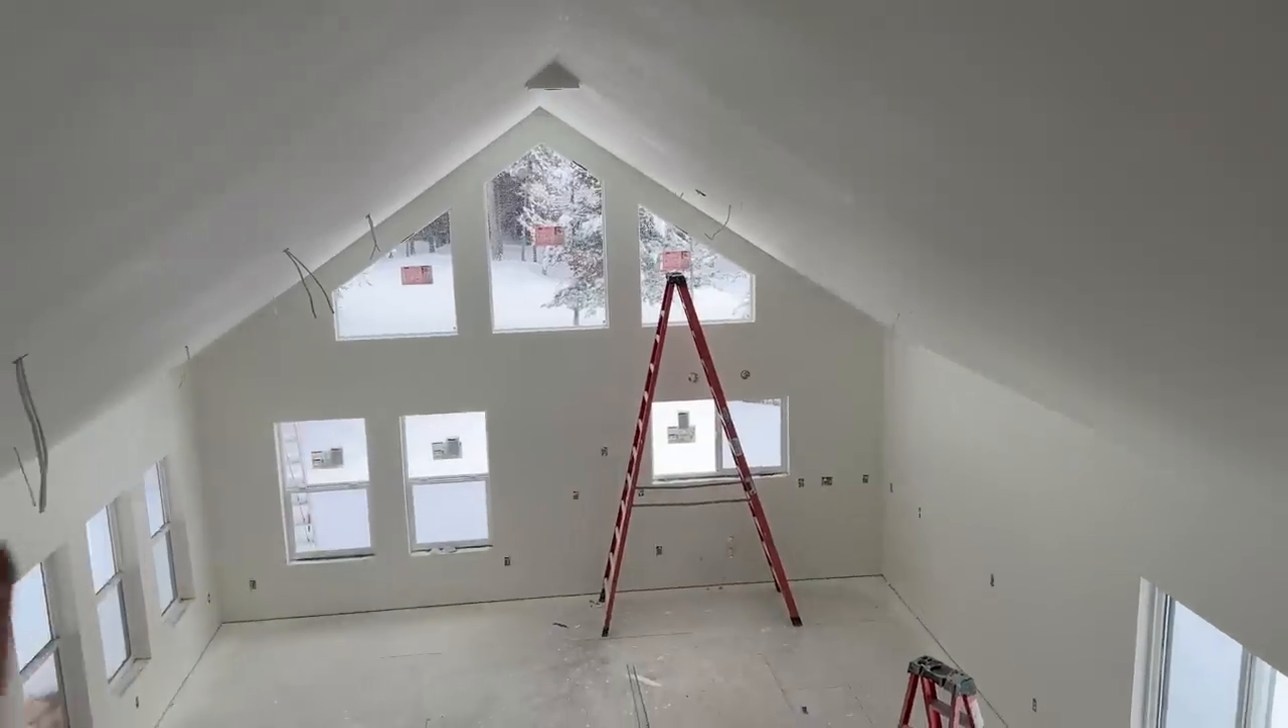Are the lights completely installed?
No.